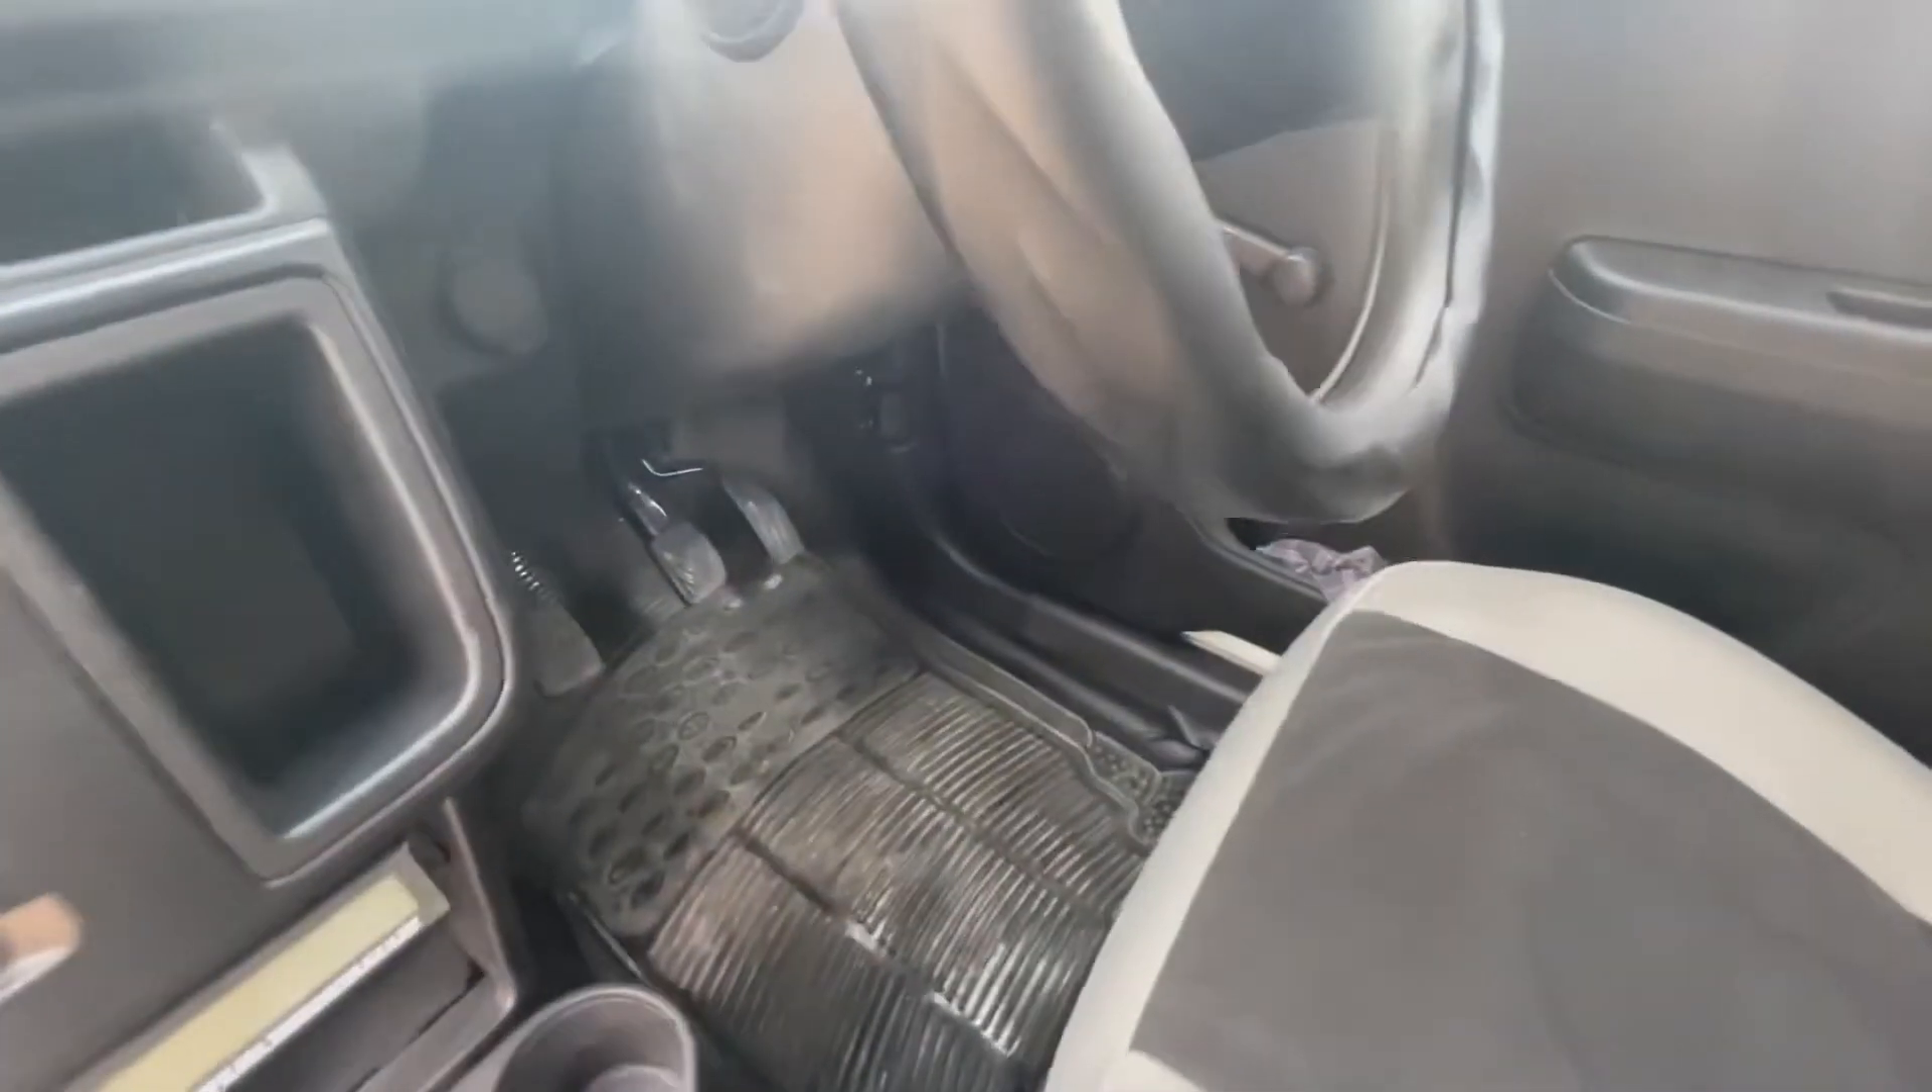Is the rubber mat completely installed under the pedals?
Yes.